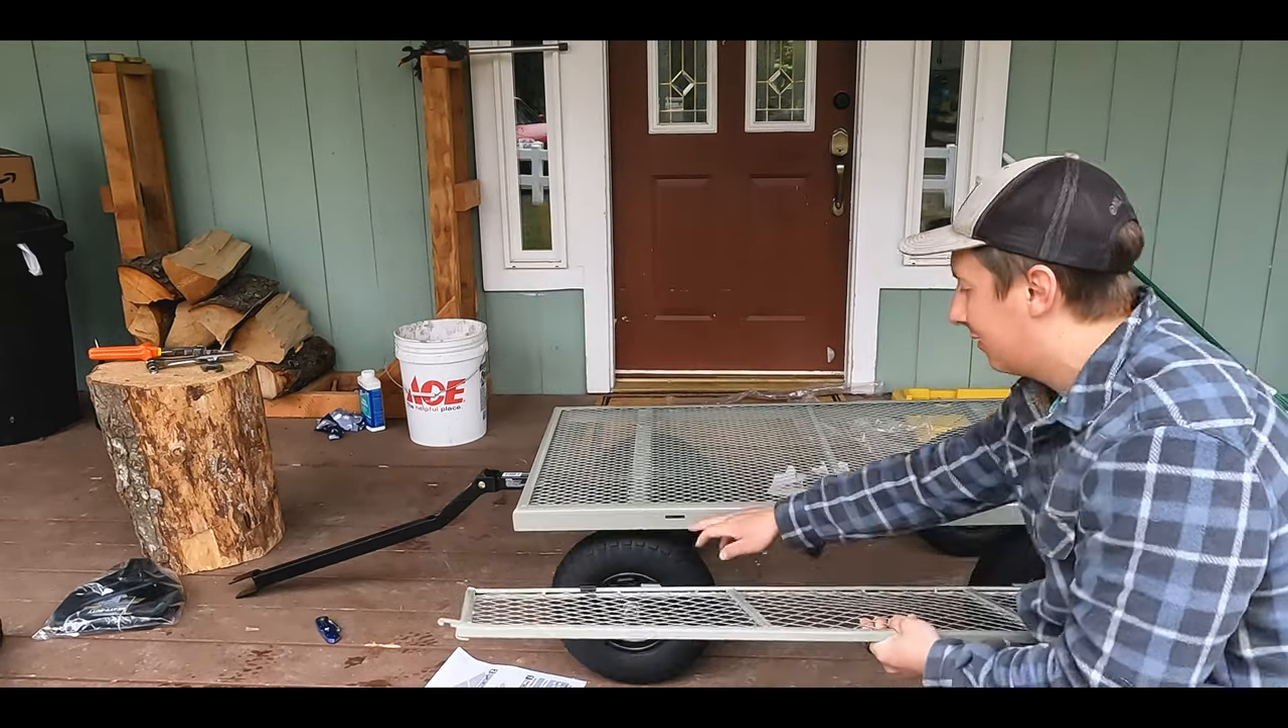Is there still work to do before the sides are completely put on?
Yes.